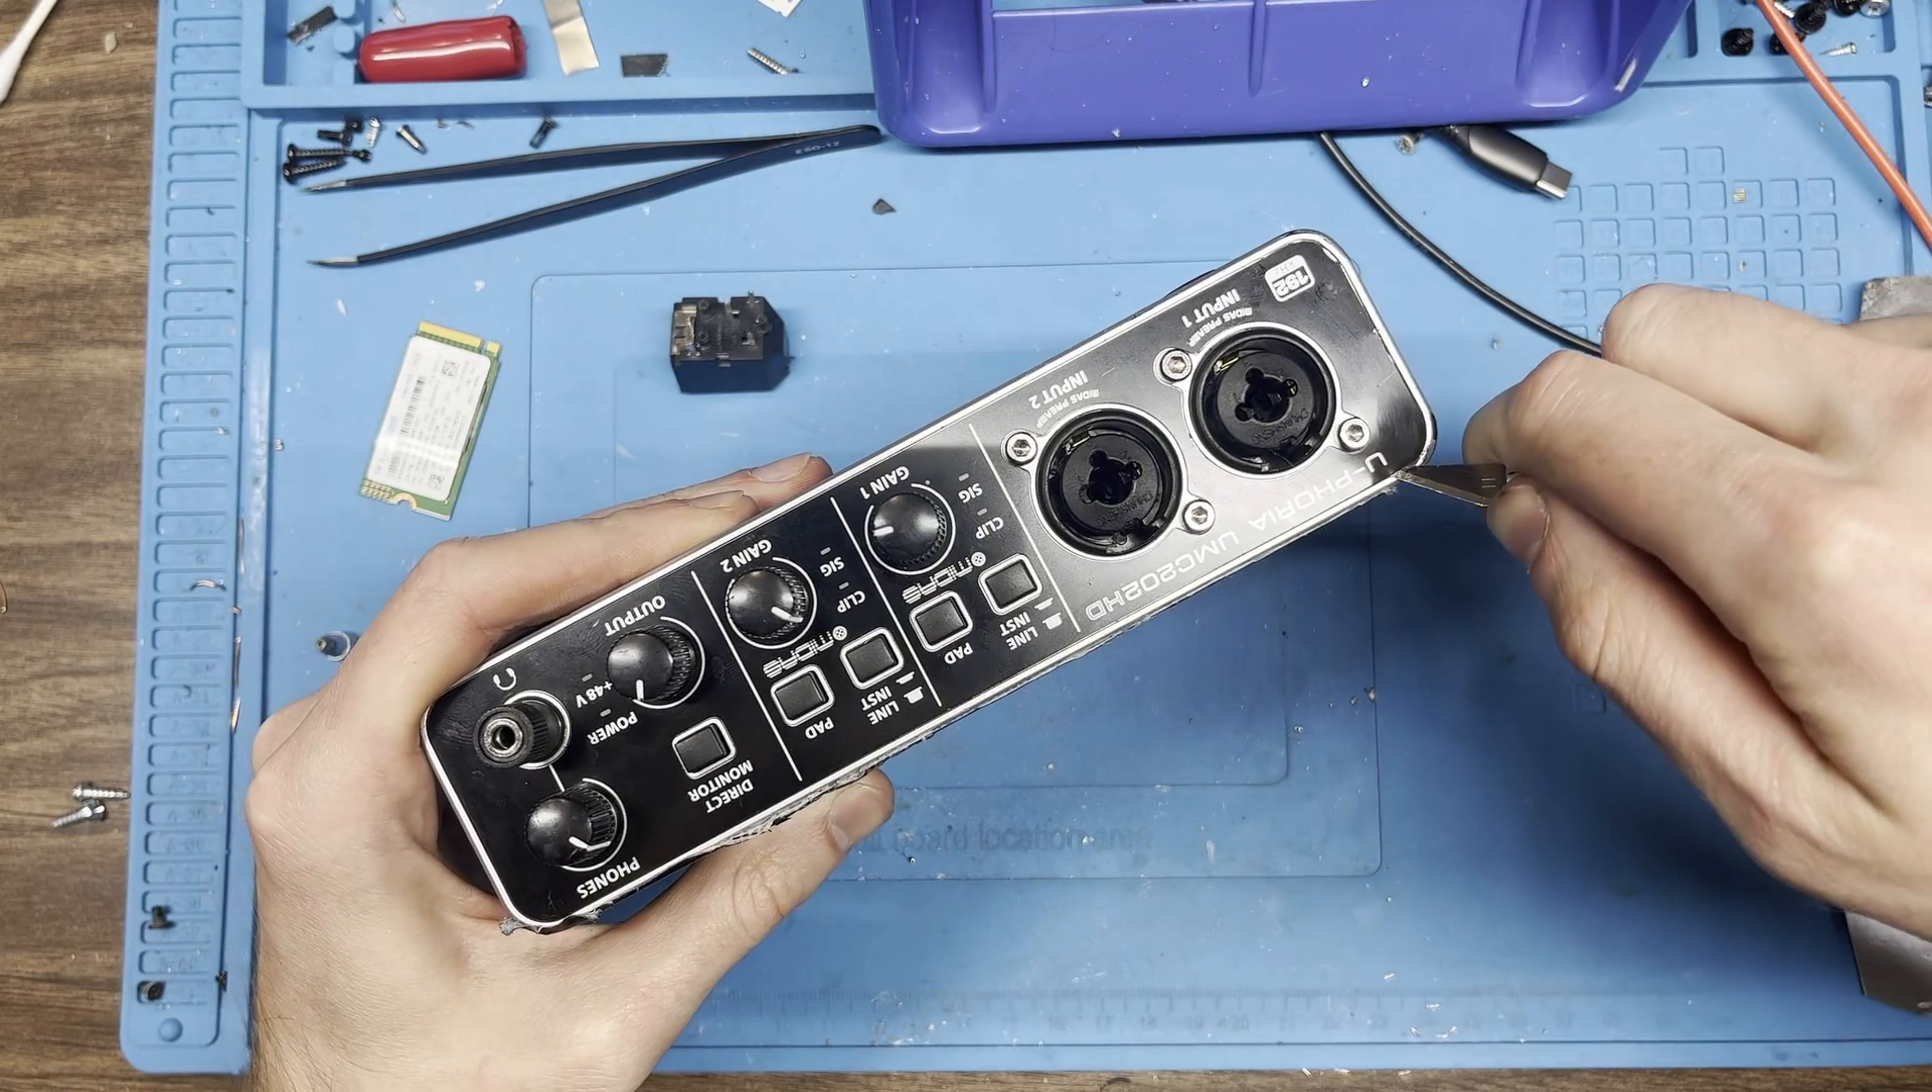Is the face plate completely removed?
No.